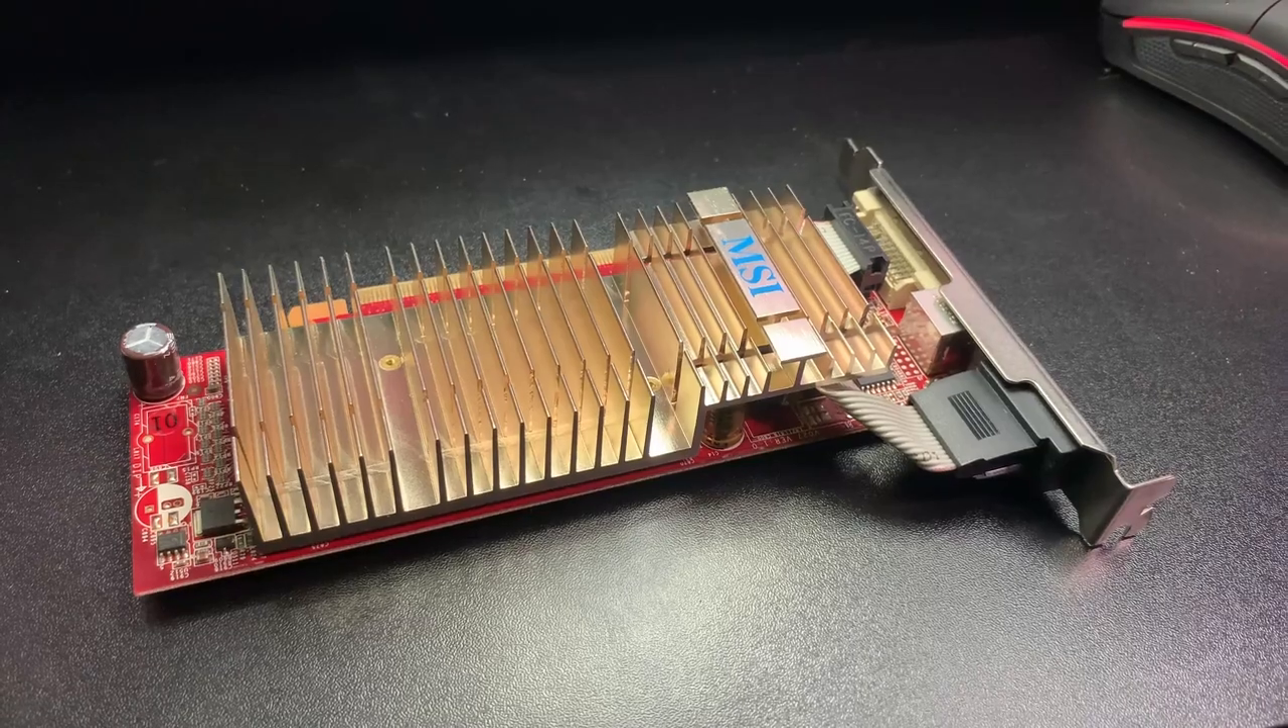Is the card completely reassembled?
Yes.